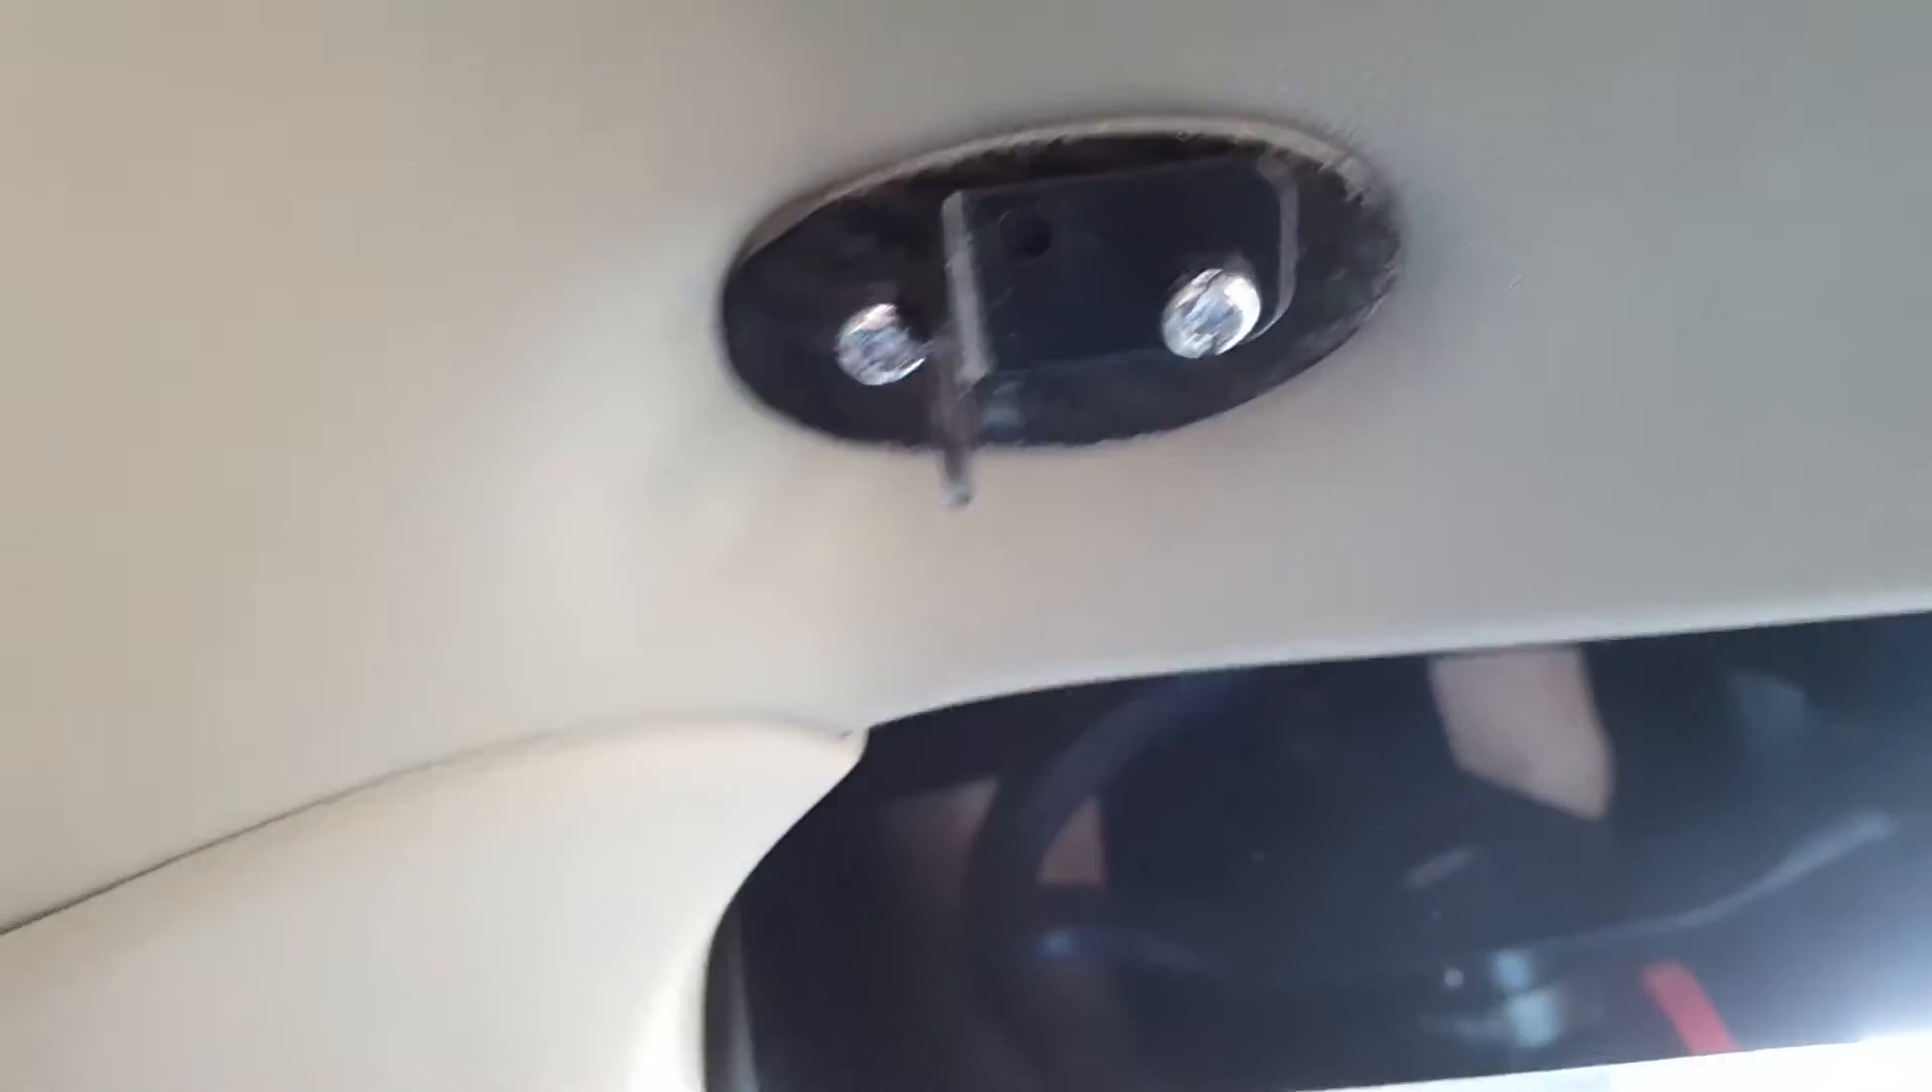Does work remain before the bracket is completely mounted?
No.